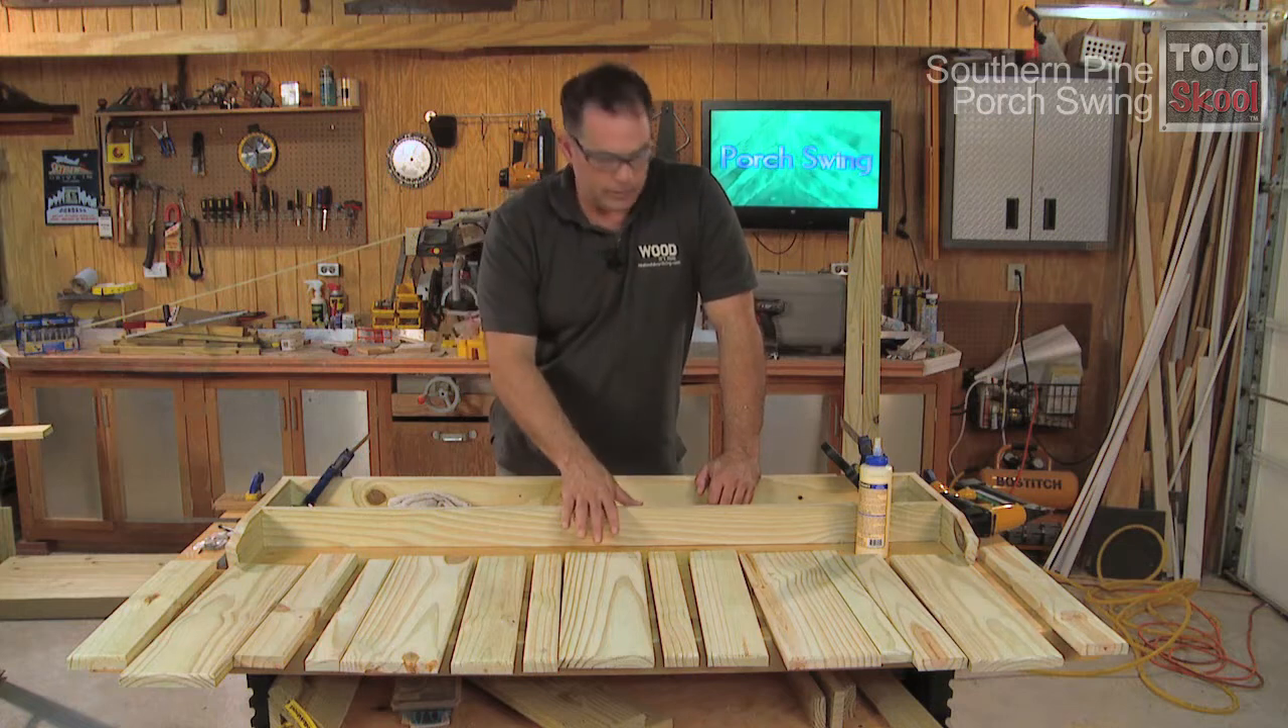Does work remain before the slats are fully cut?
No.